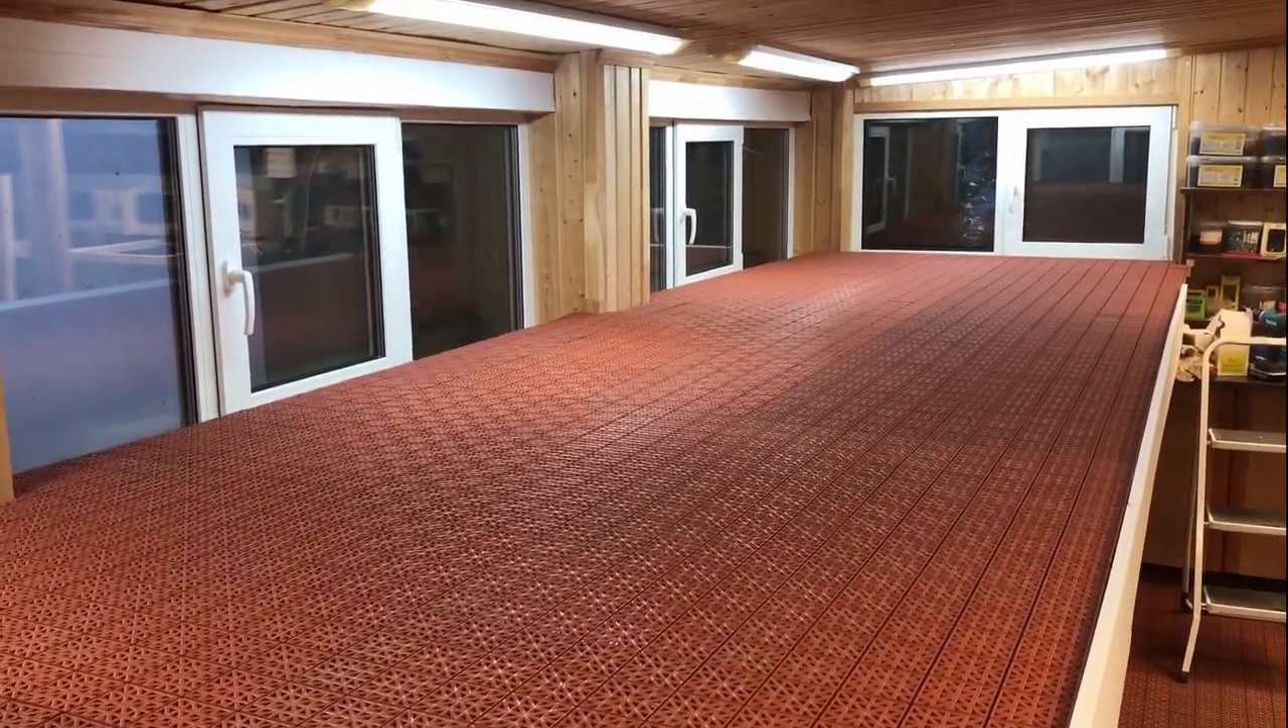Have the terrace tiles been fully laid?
Yes.